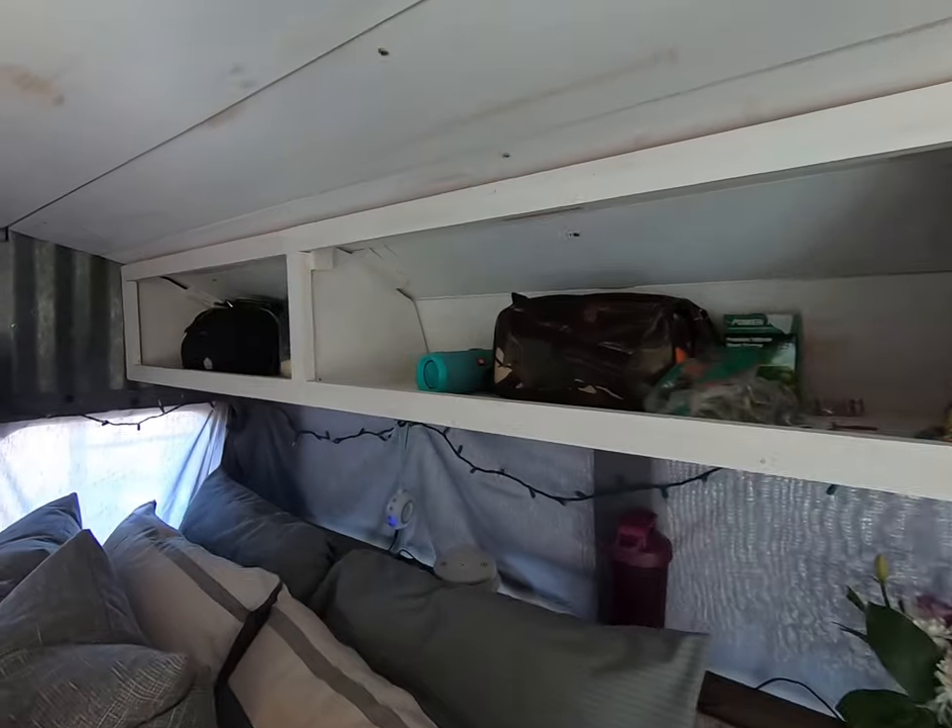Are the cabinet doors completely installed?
No.